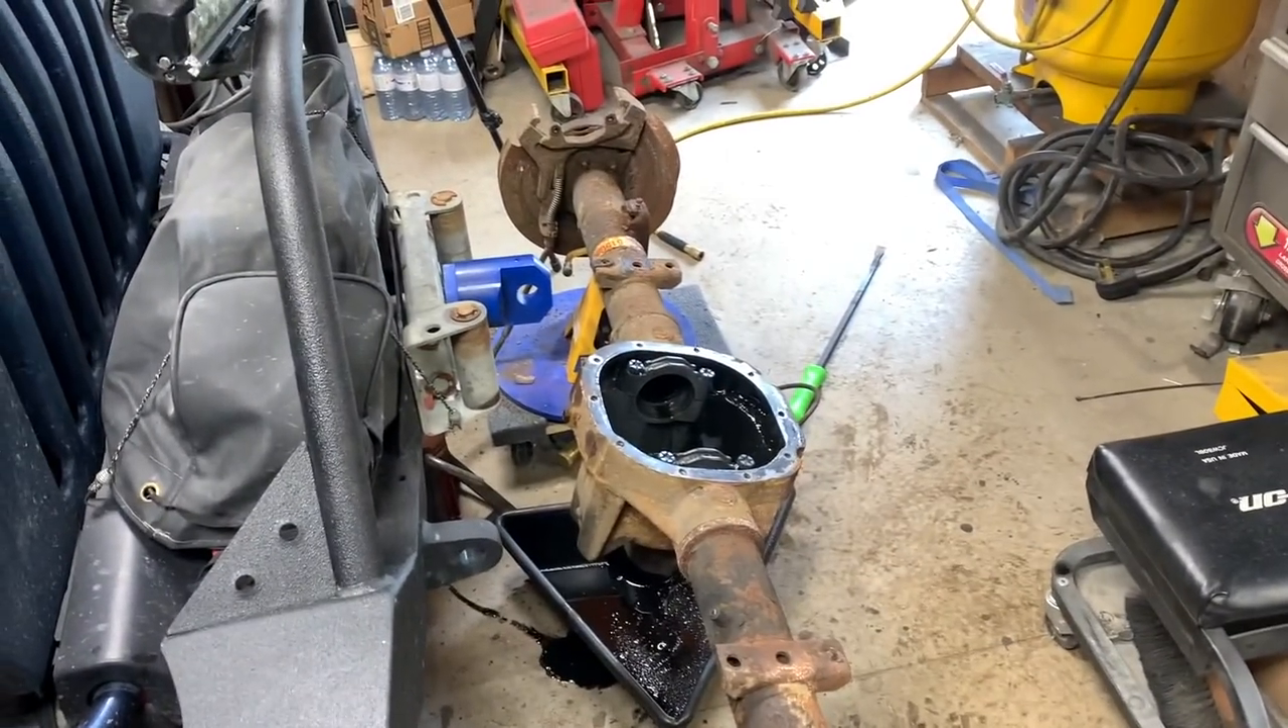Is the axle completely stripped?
No.